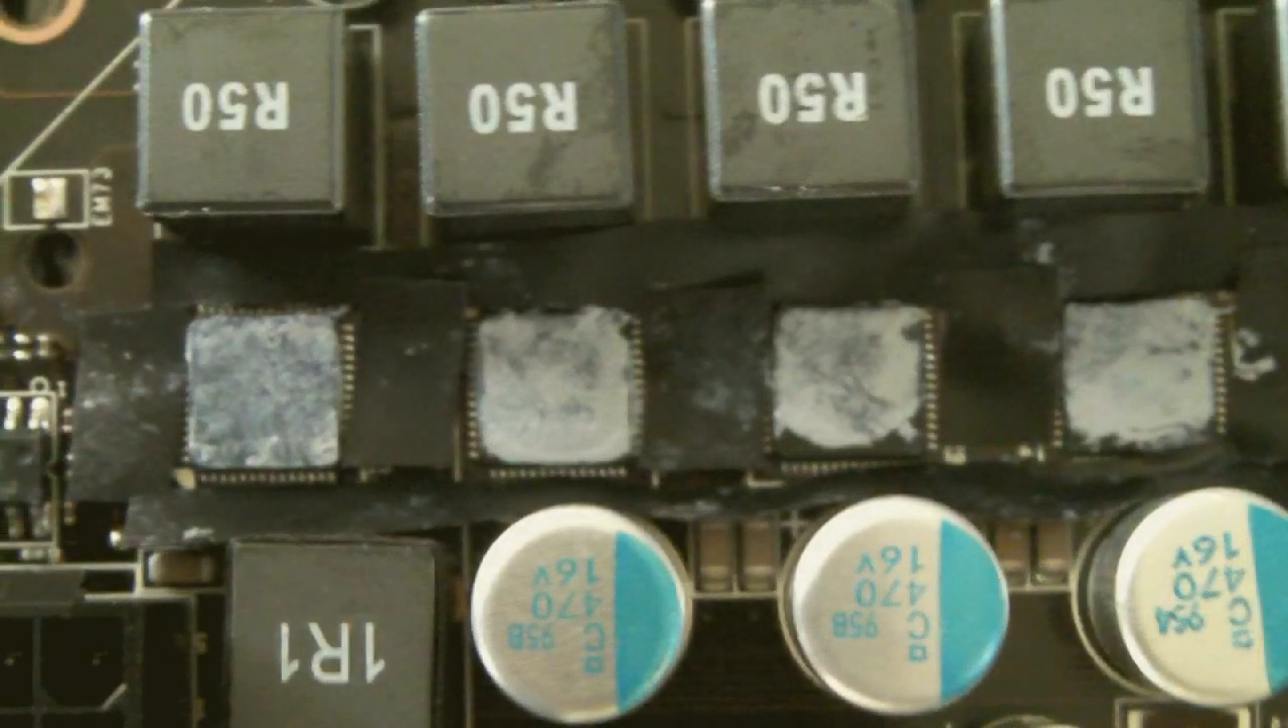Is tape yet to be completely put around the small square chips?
No.